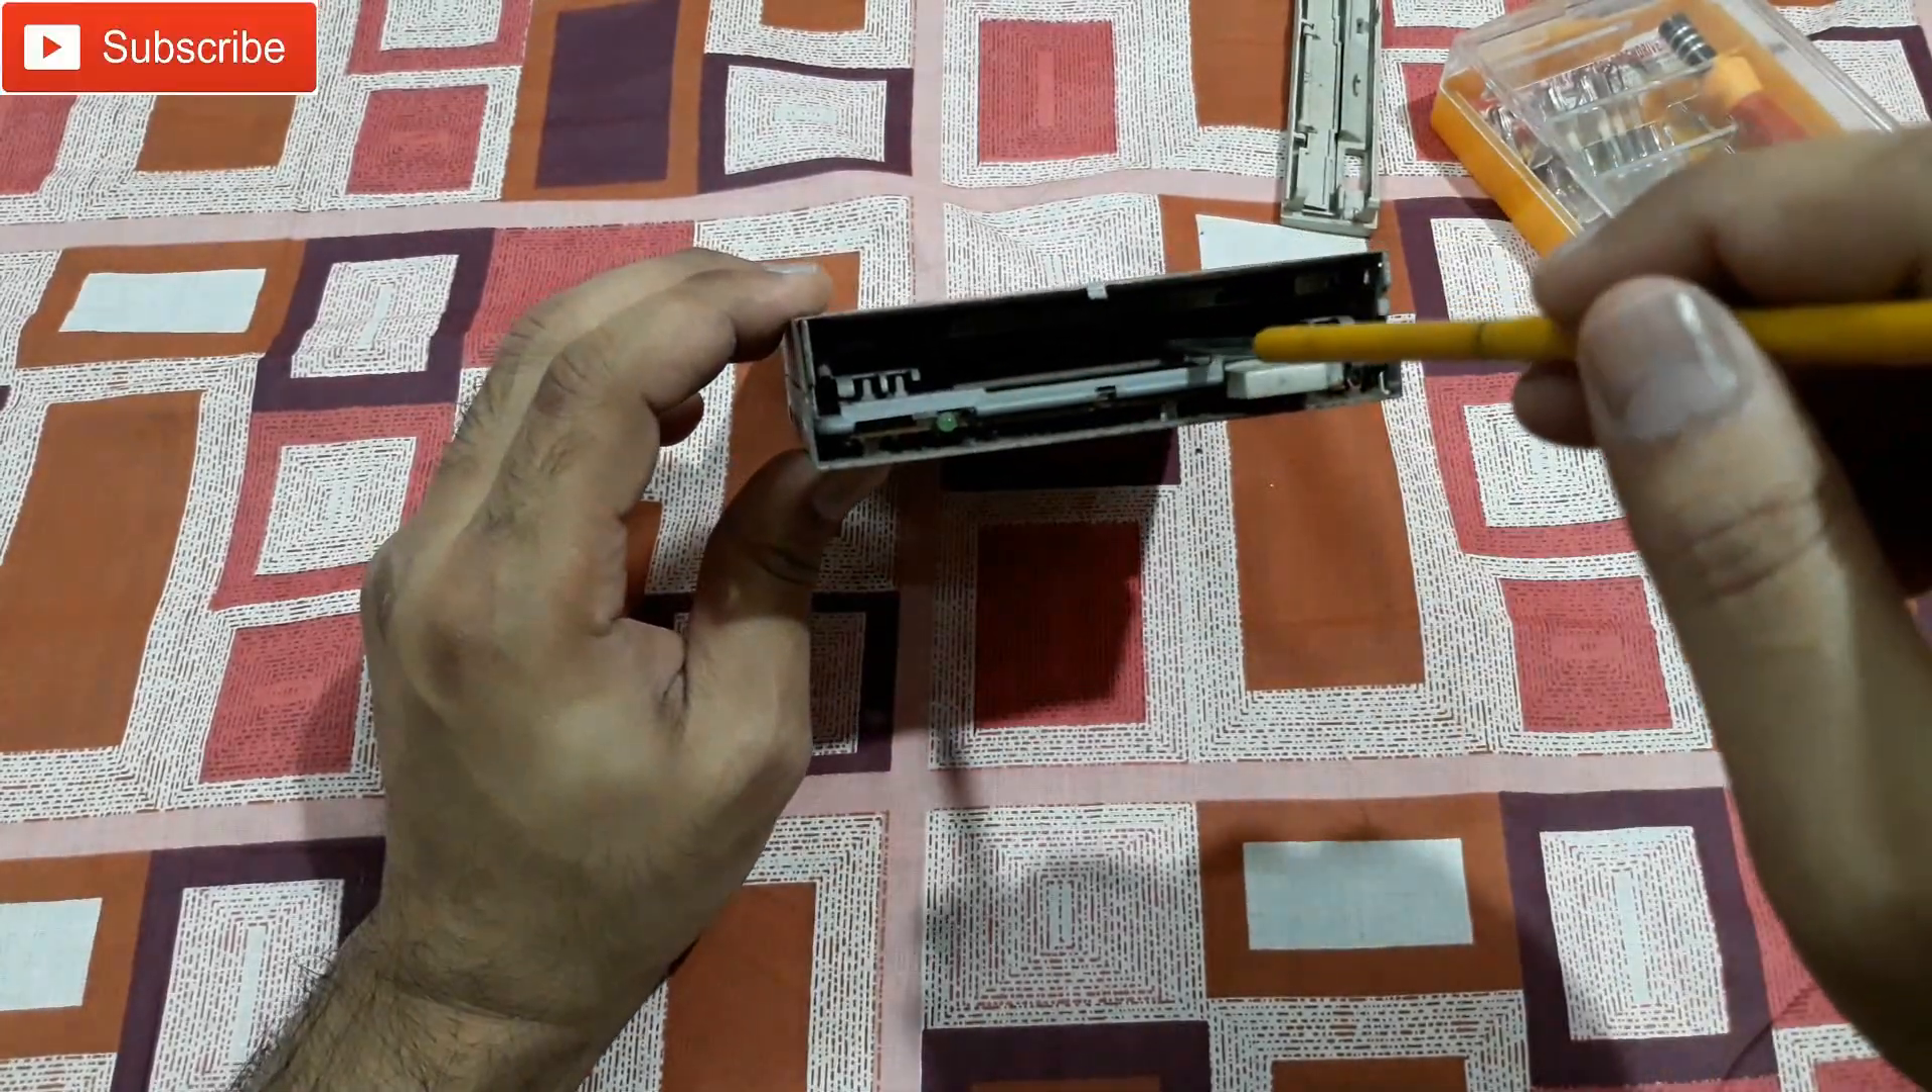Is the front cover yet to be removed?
No.